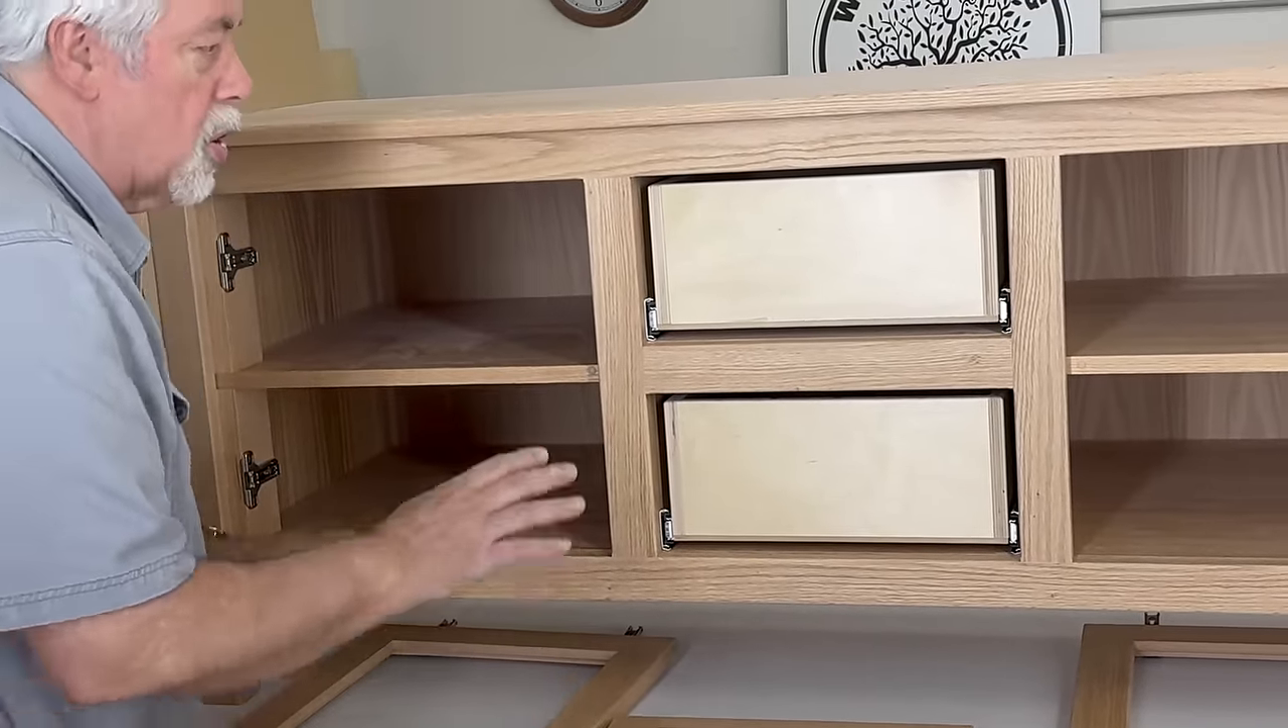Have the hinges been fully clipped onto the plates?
No.